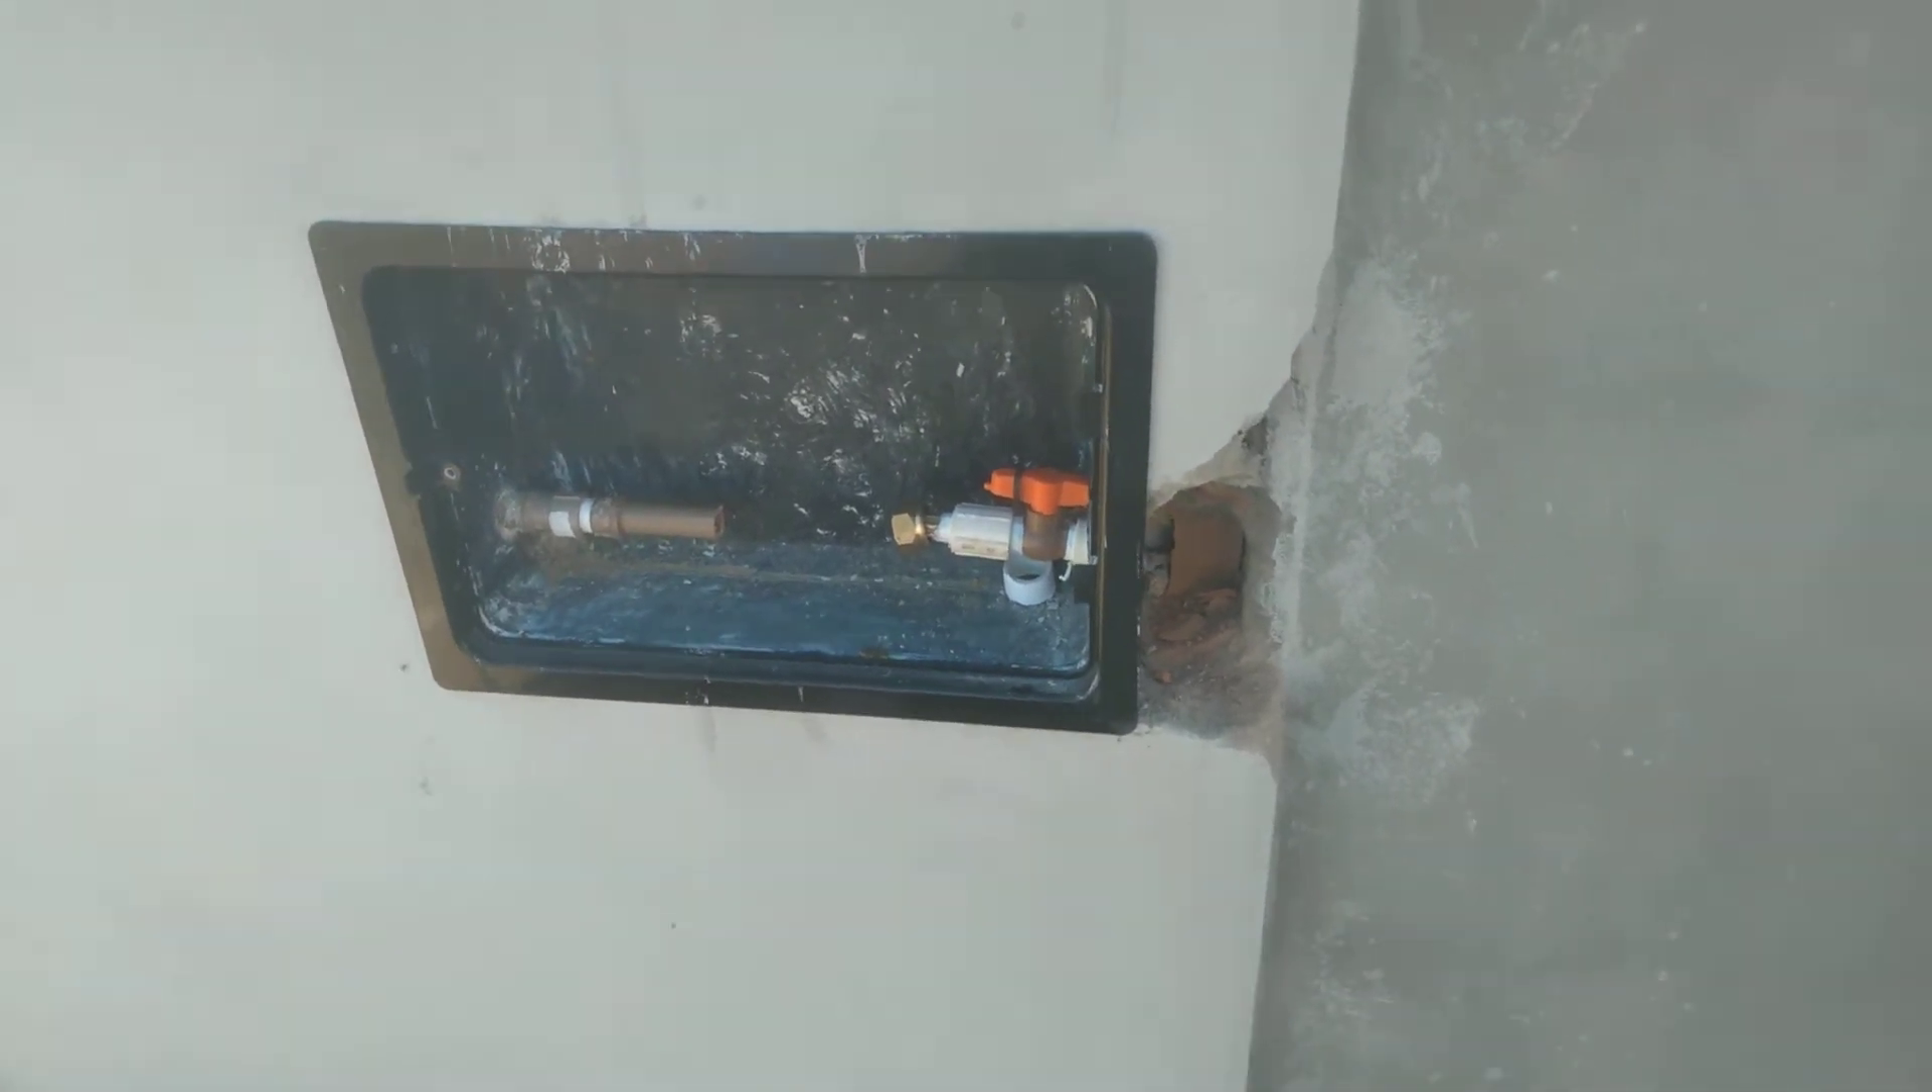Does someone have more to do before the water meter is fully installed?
Yes.